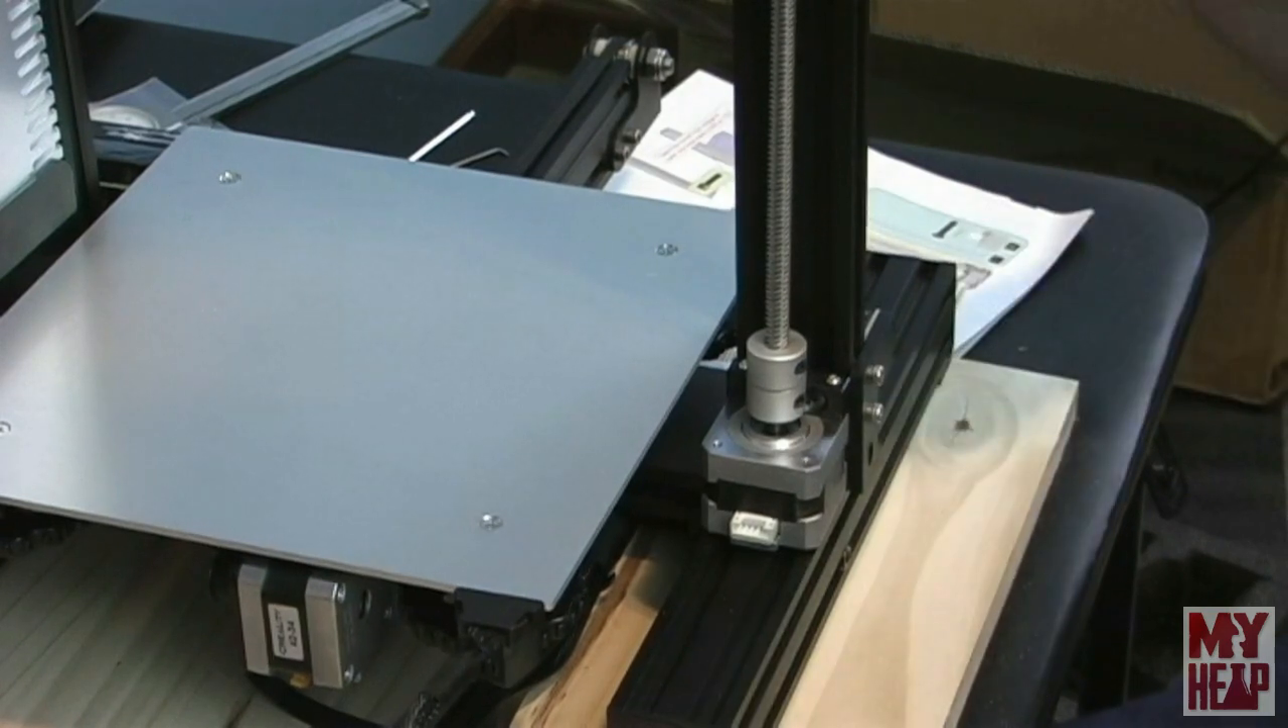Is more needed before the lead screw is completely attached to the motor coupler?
No.